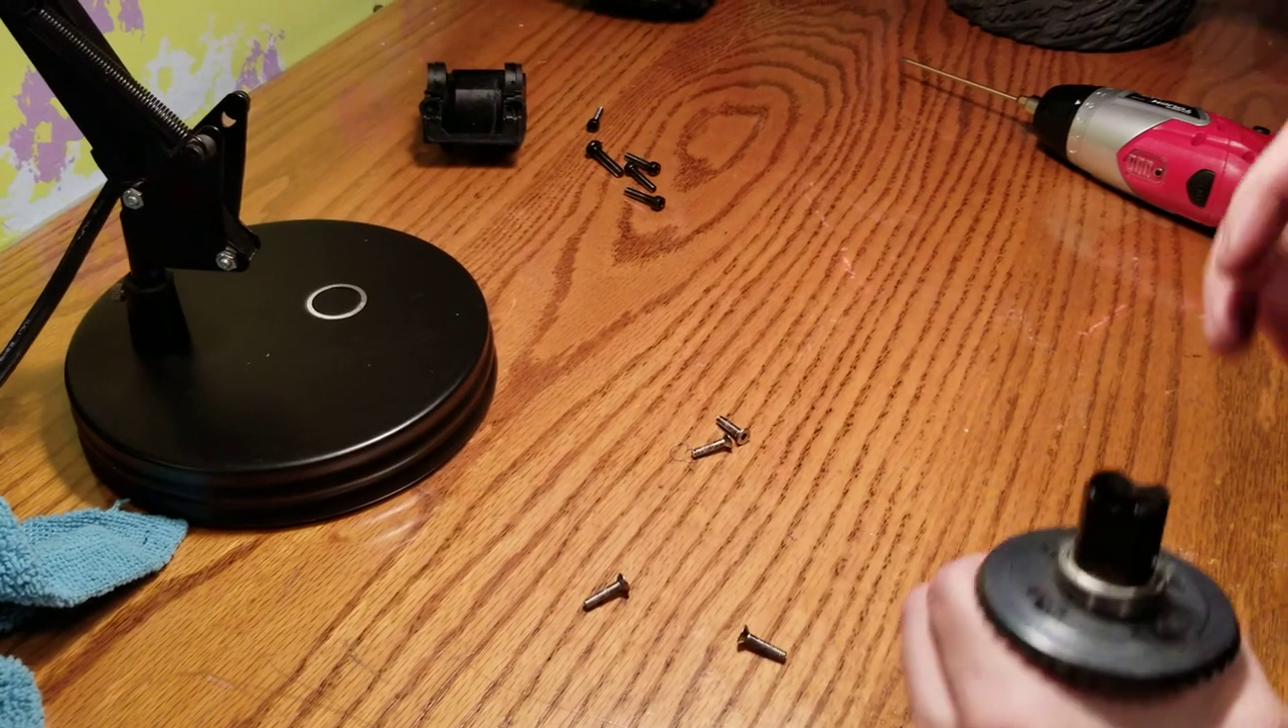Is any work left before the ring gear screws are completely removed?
No.